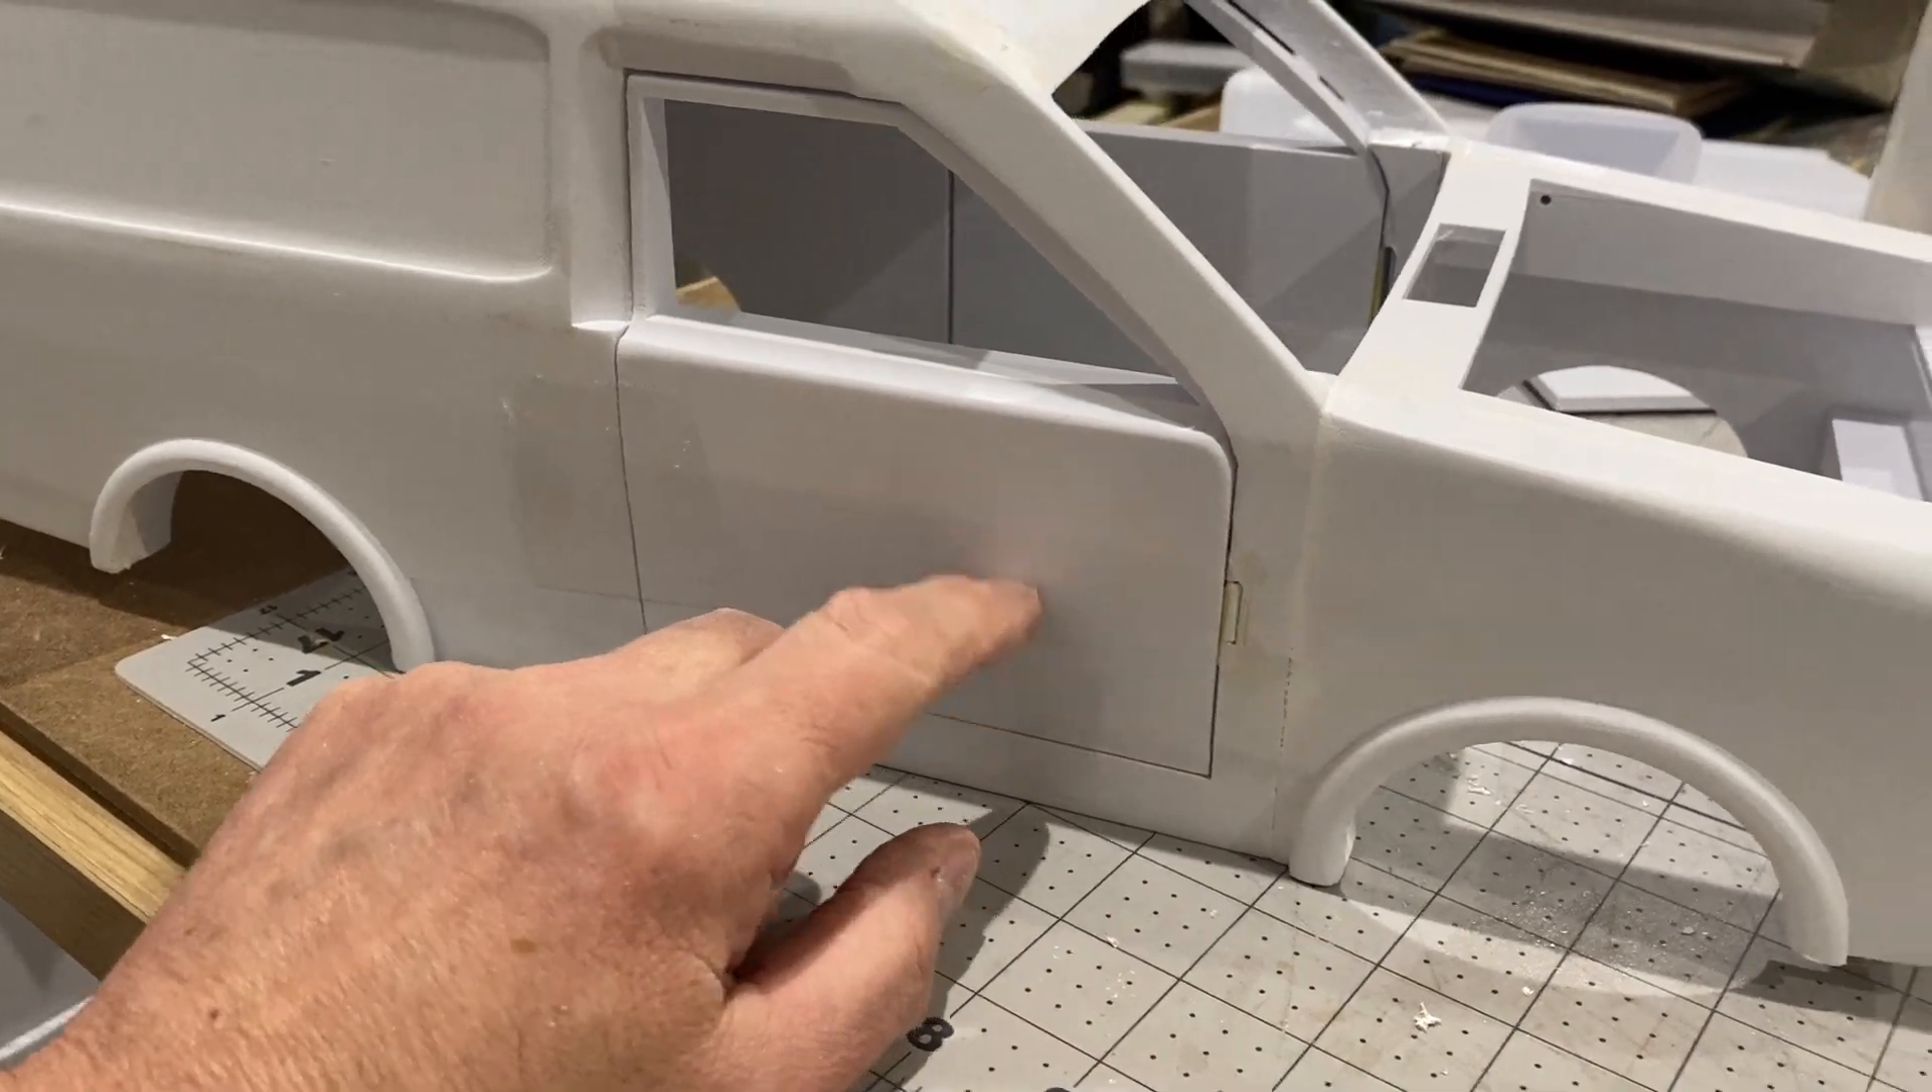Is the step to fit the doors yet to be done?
No.